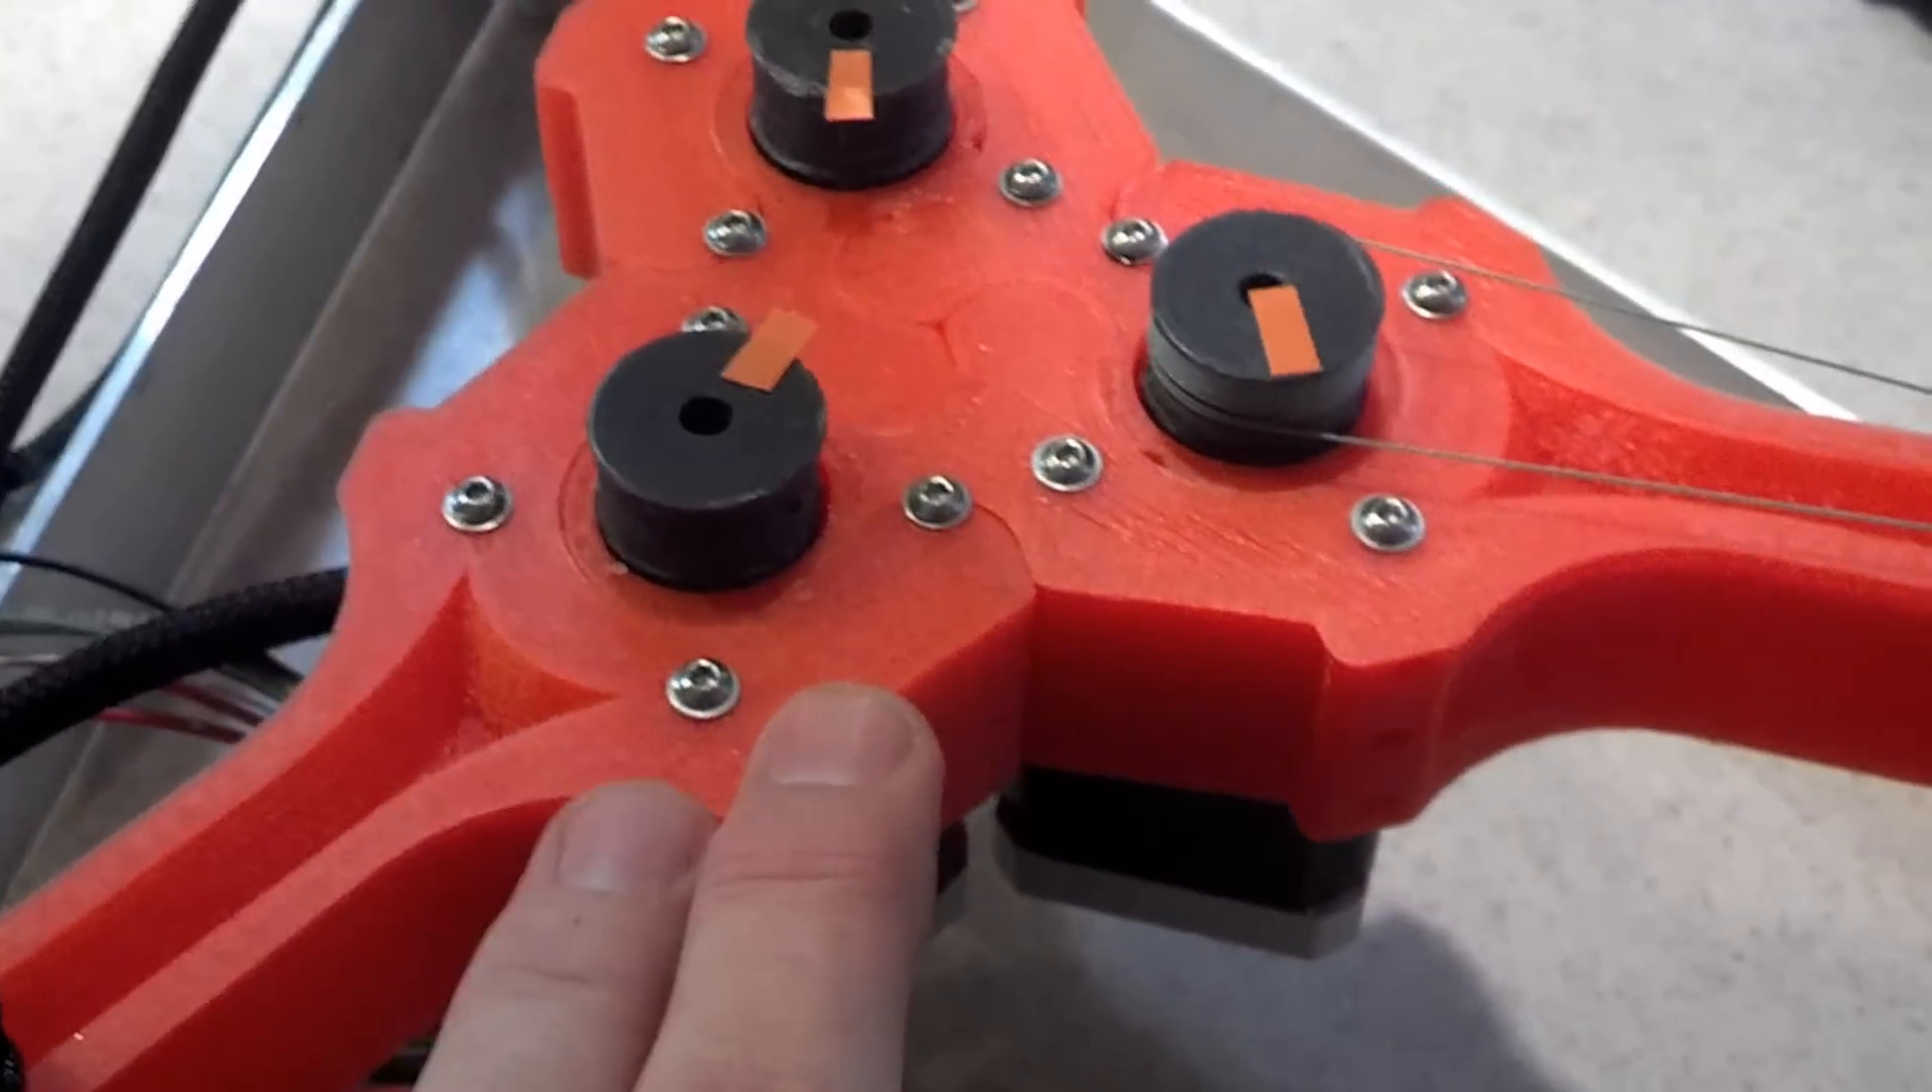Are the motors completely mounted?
Yes.